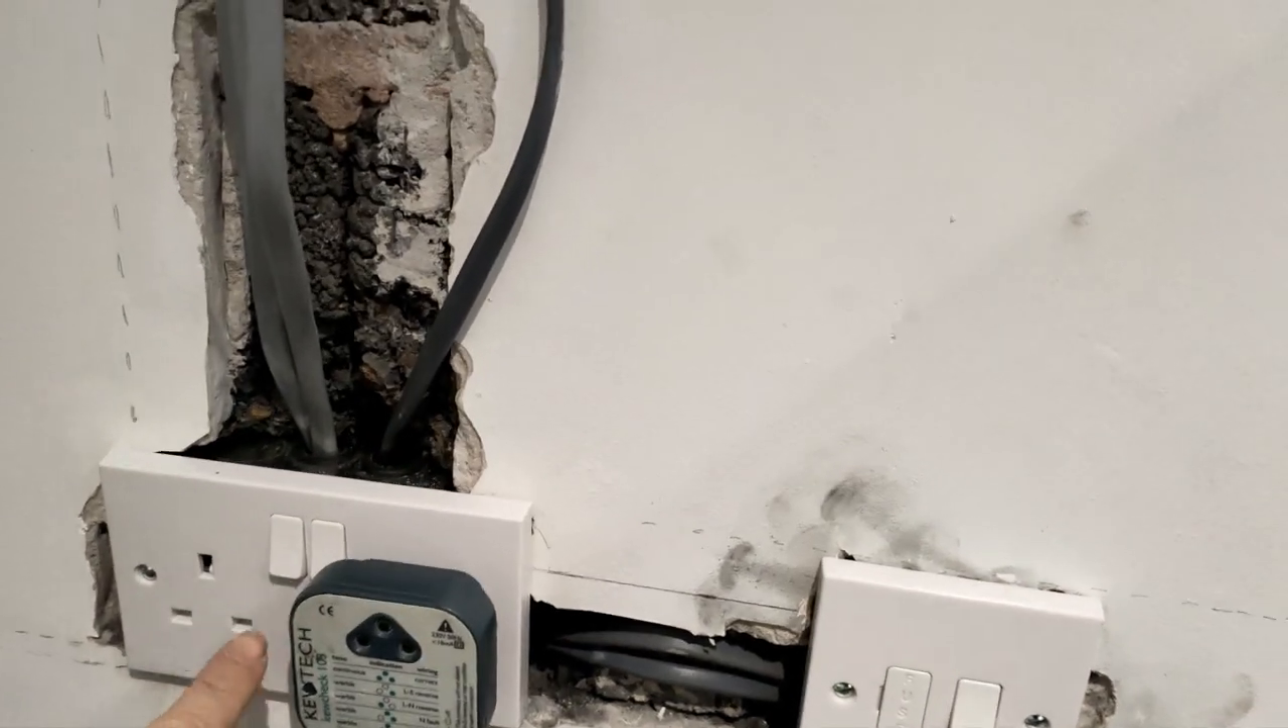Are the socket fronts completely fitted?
Yes.